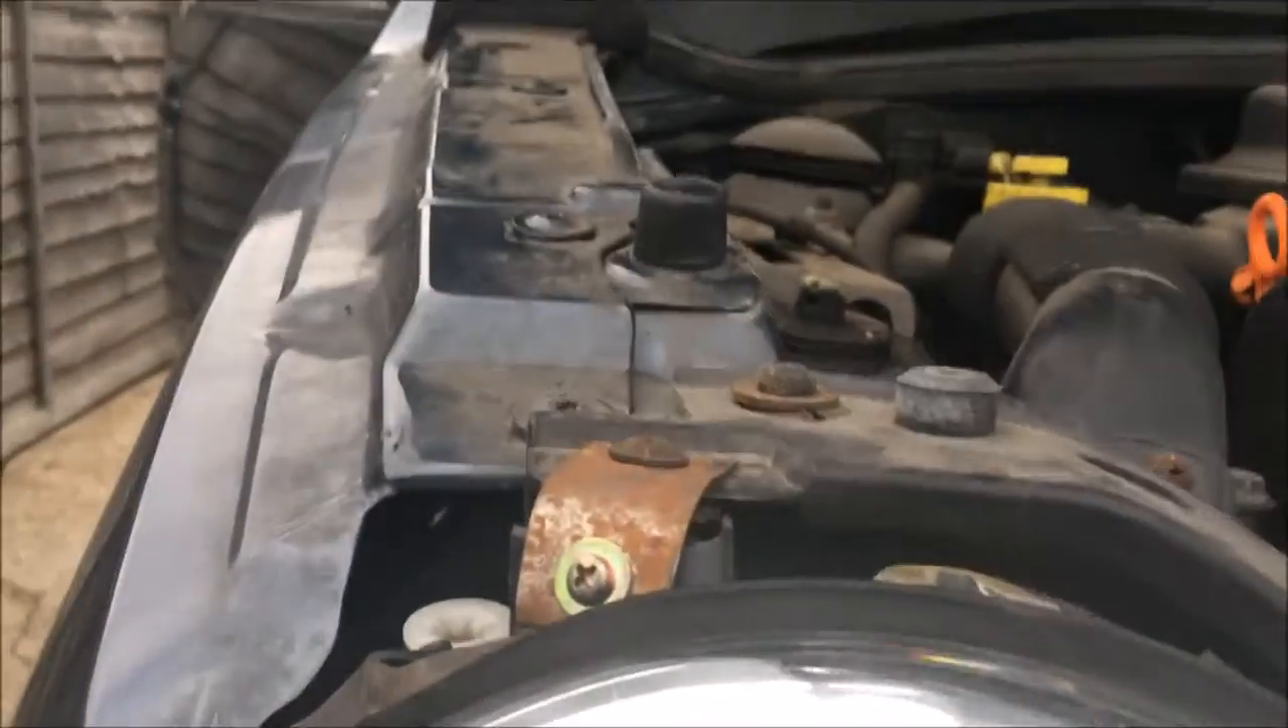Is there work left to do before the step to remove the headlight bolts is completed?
Yes.